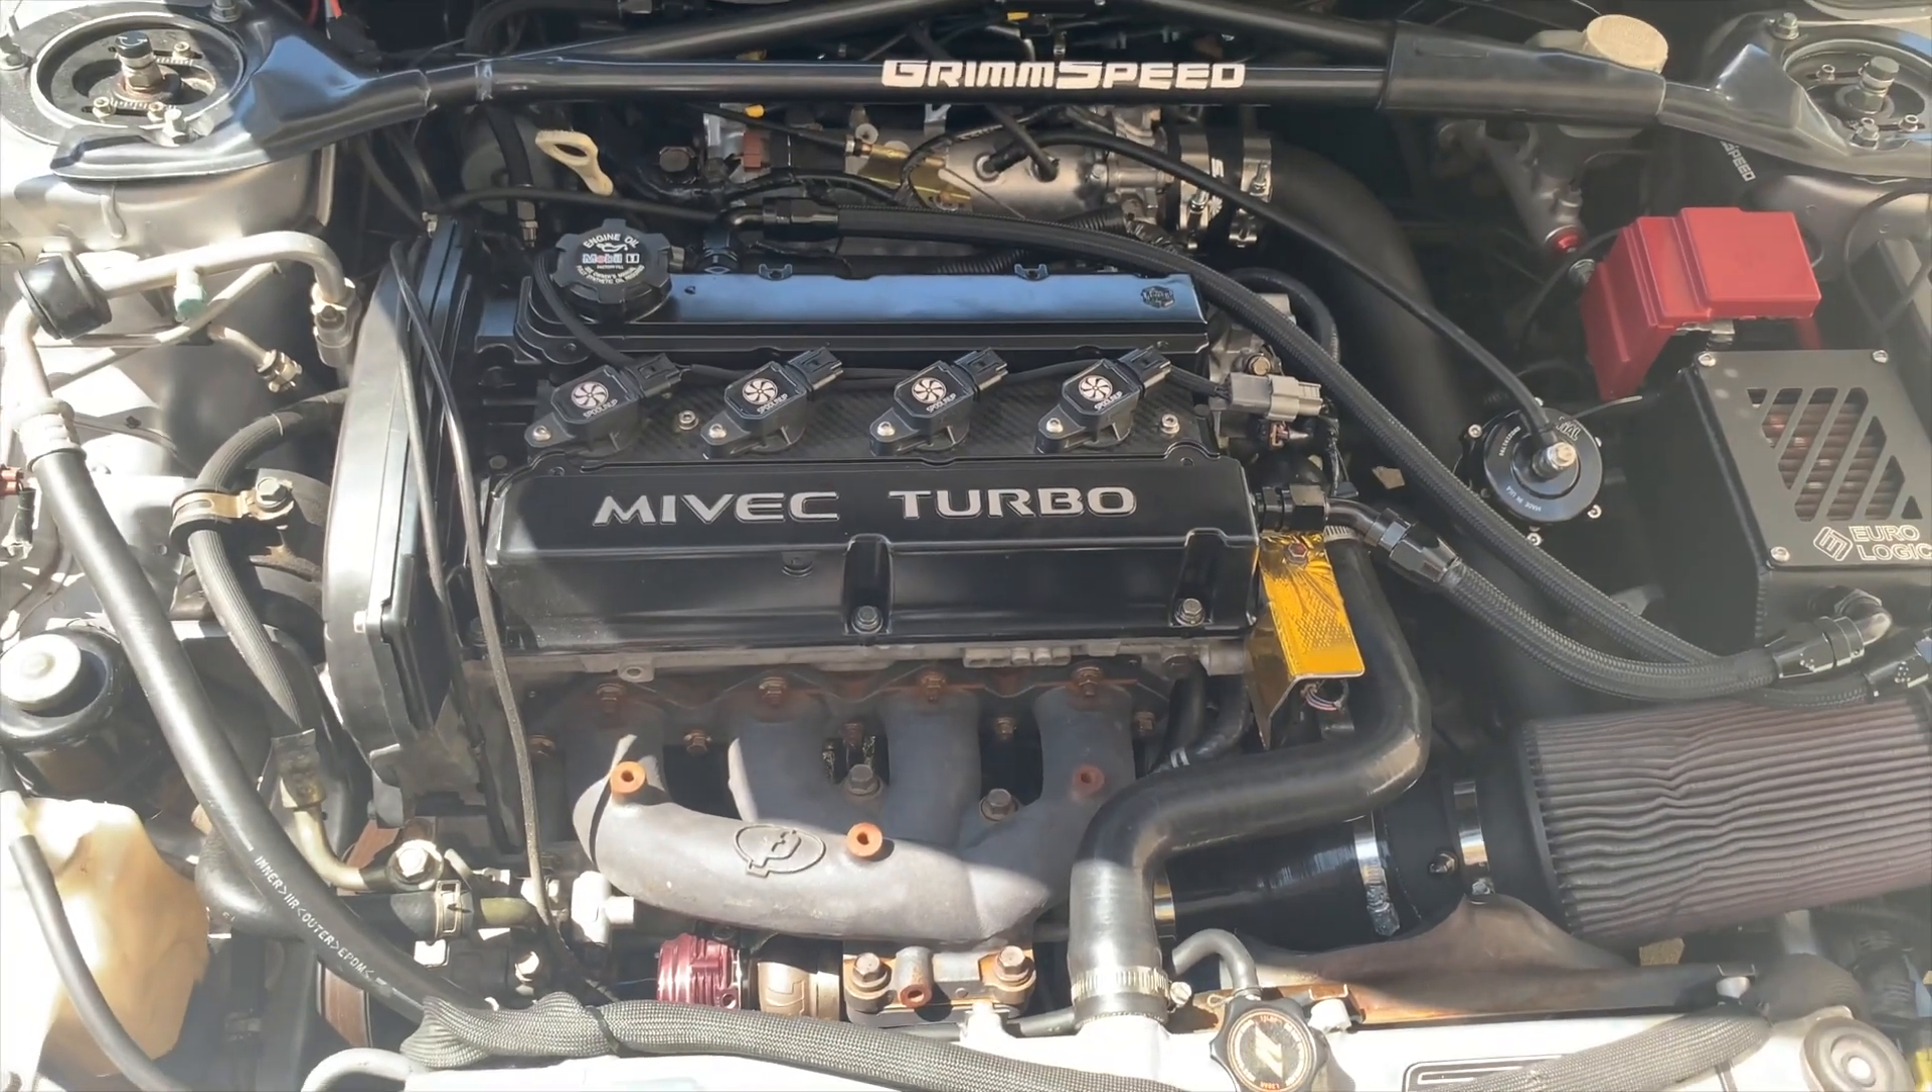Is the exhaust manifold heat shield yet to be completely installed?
Yes.